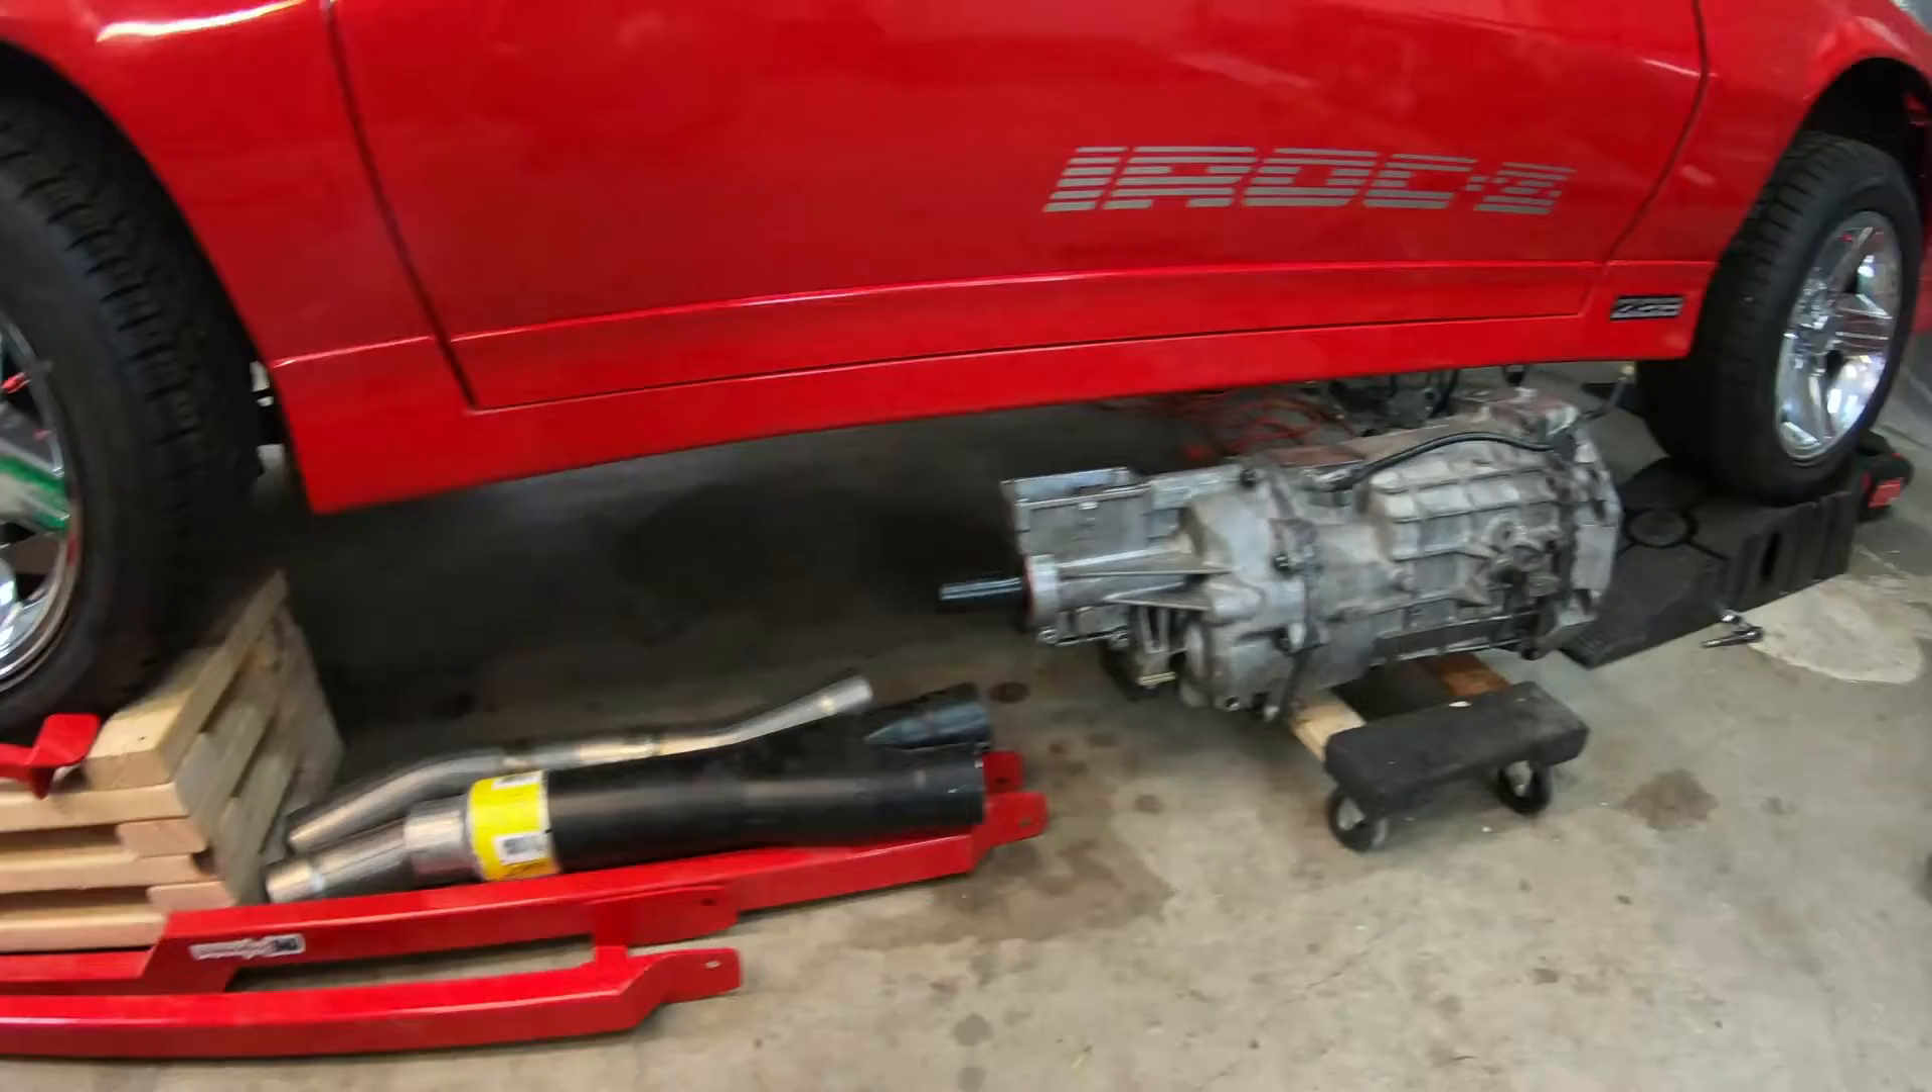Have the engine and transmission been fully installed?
No.